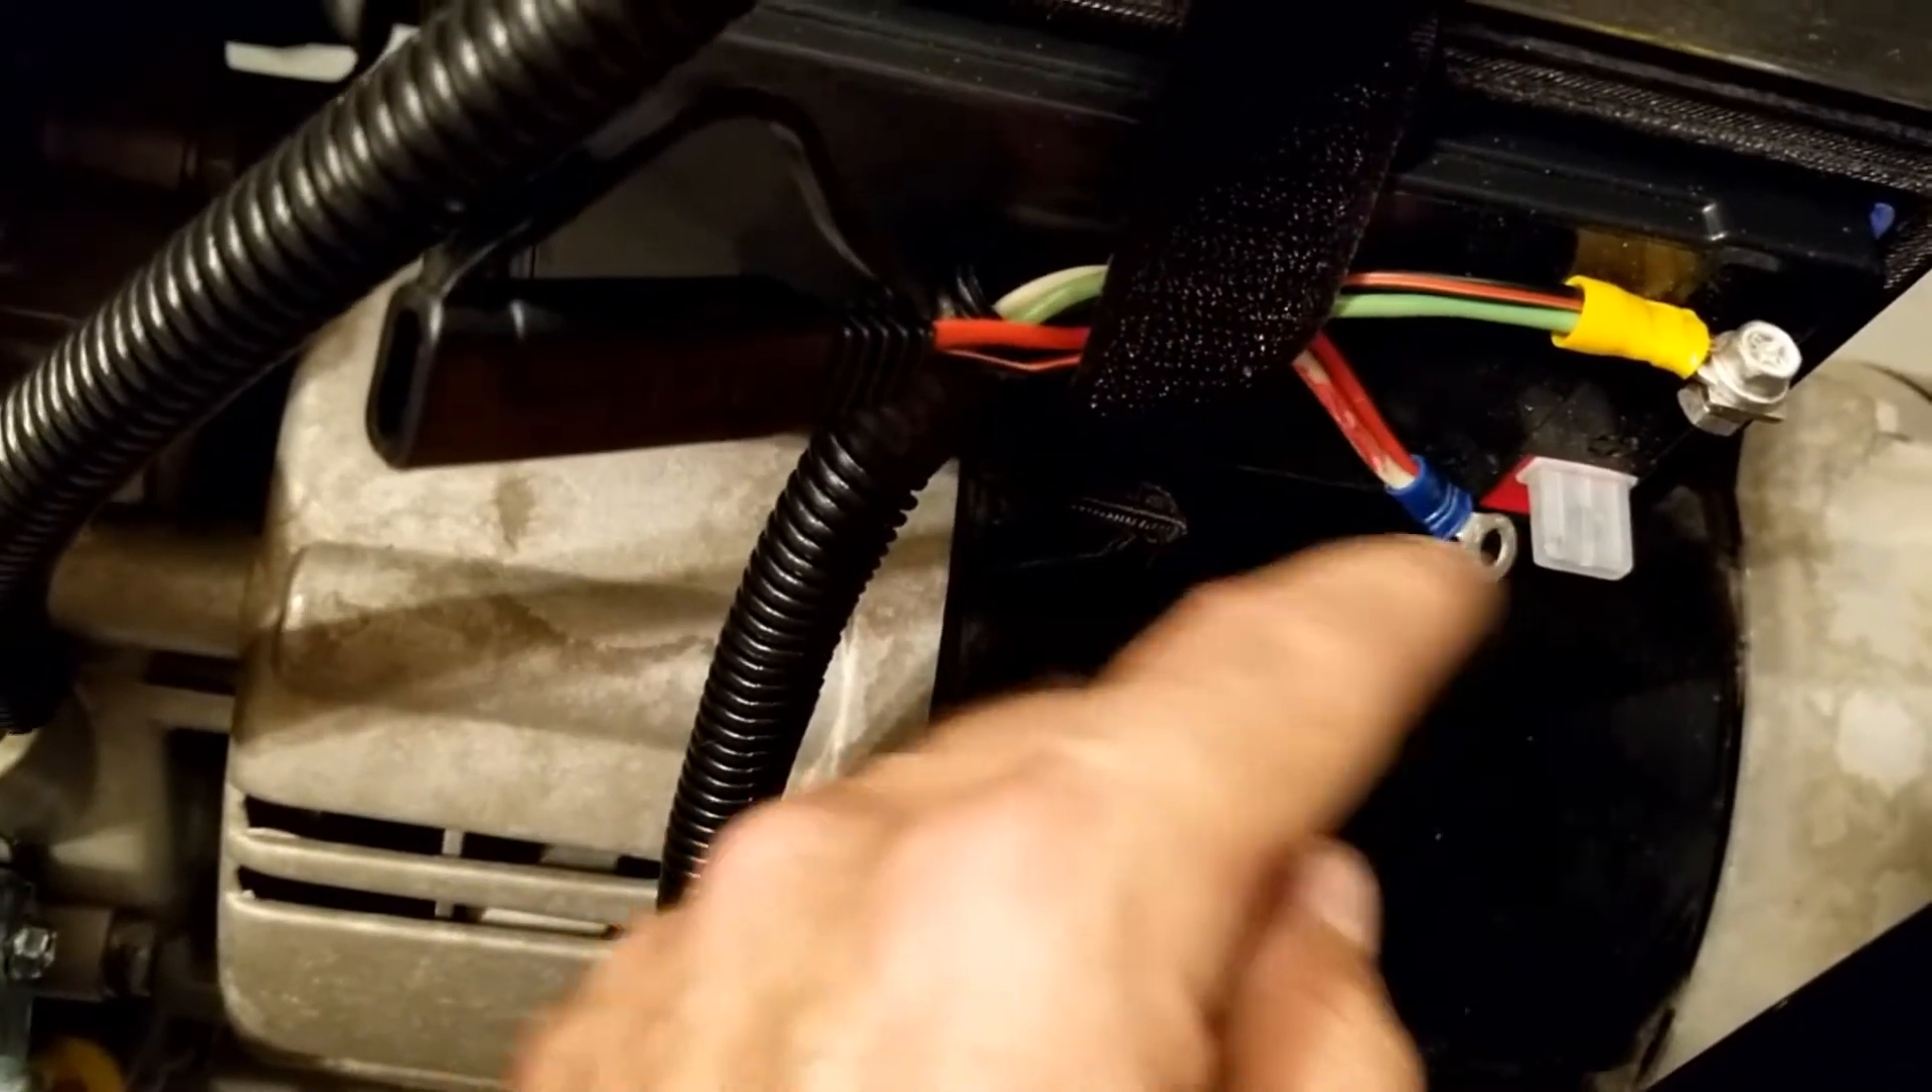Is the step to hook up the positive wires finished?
No.